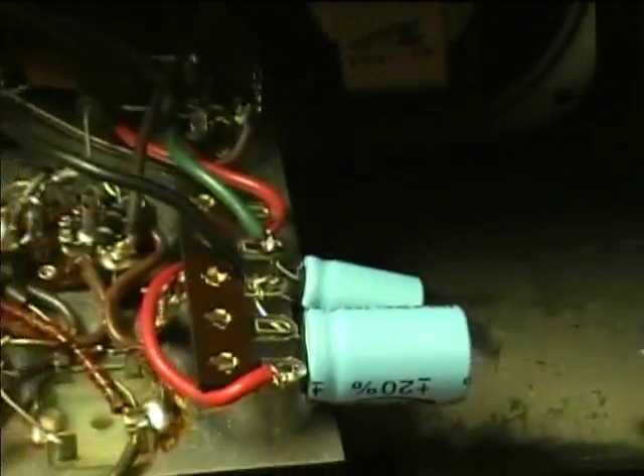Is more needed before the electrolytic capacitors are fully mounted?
No.